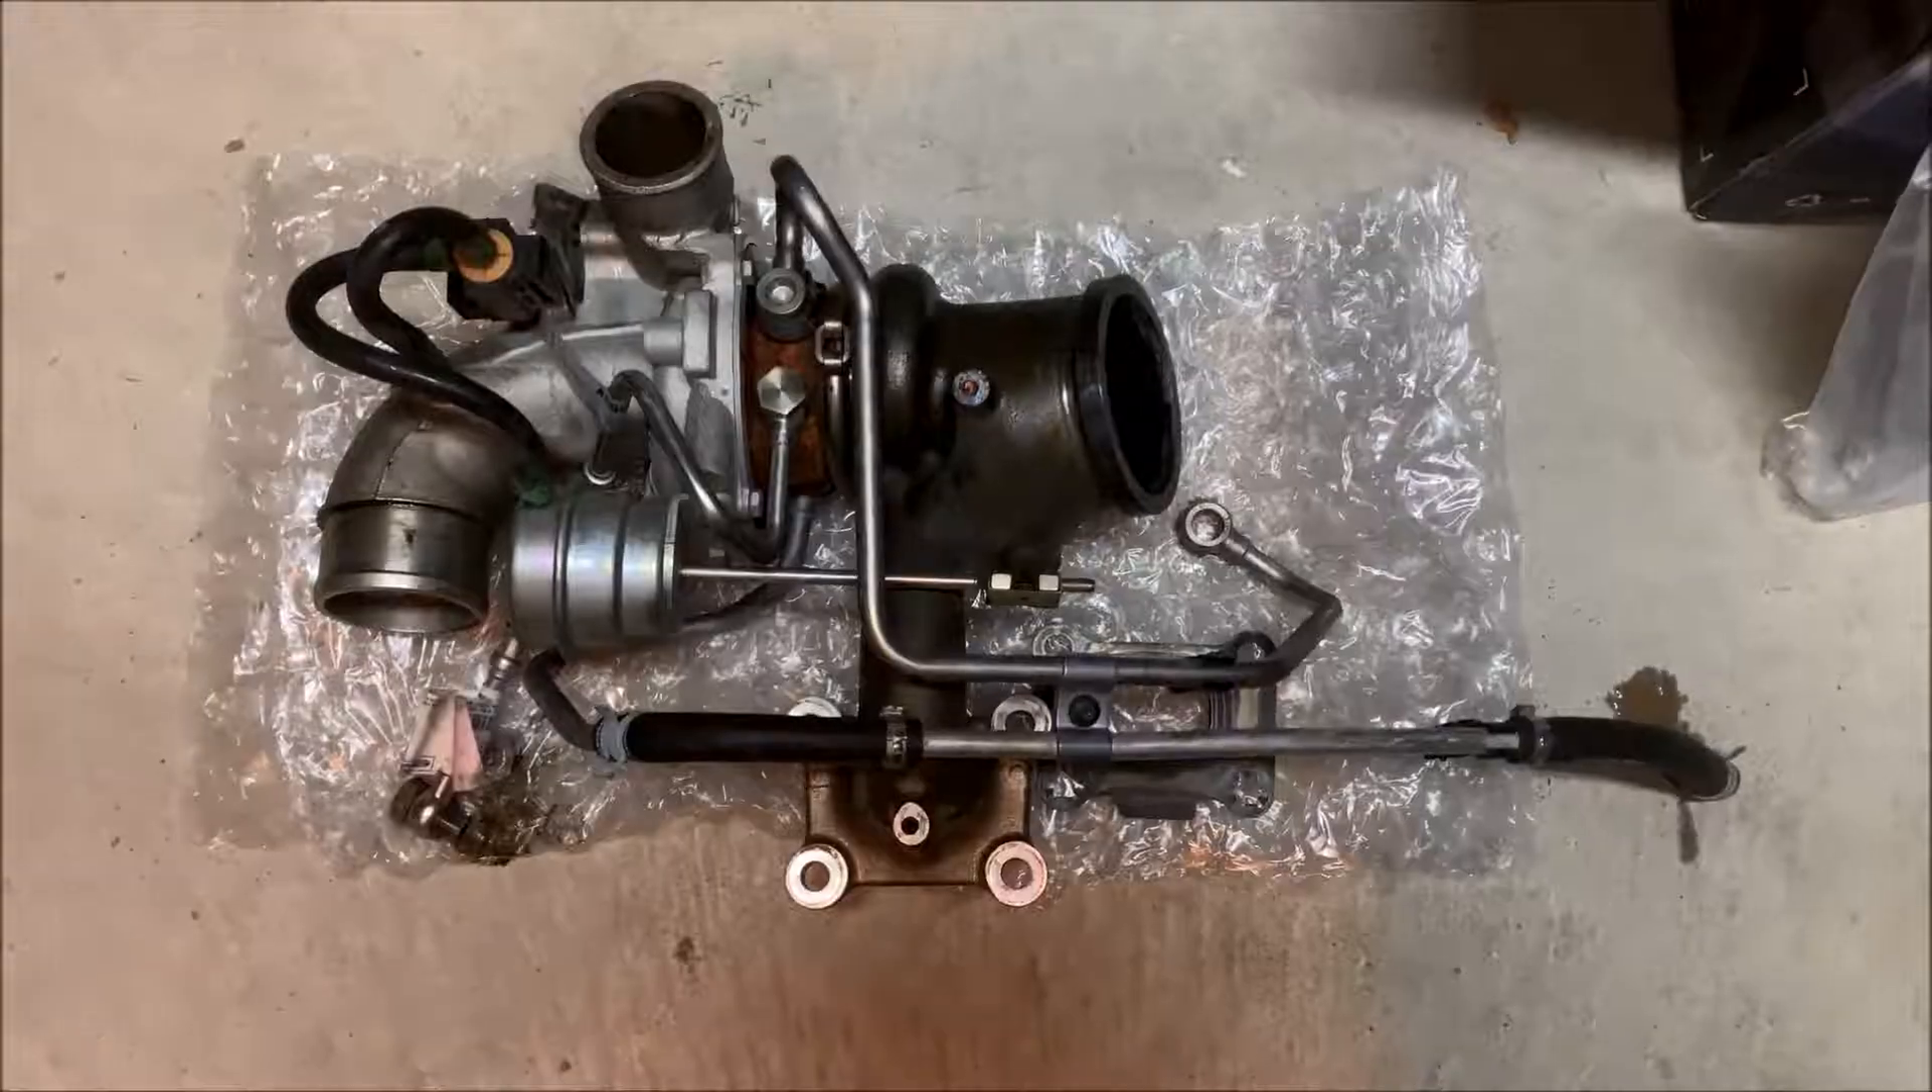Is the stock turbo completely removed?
Yes.